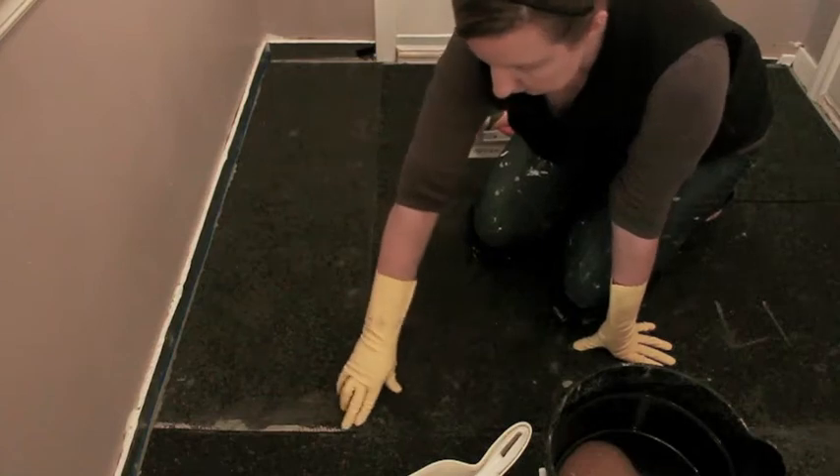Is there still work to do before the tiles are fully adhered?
Yes.